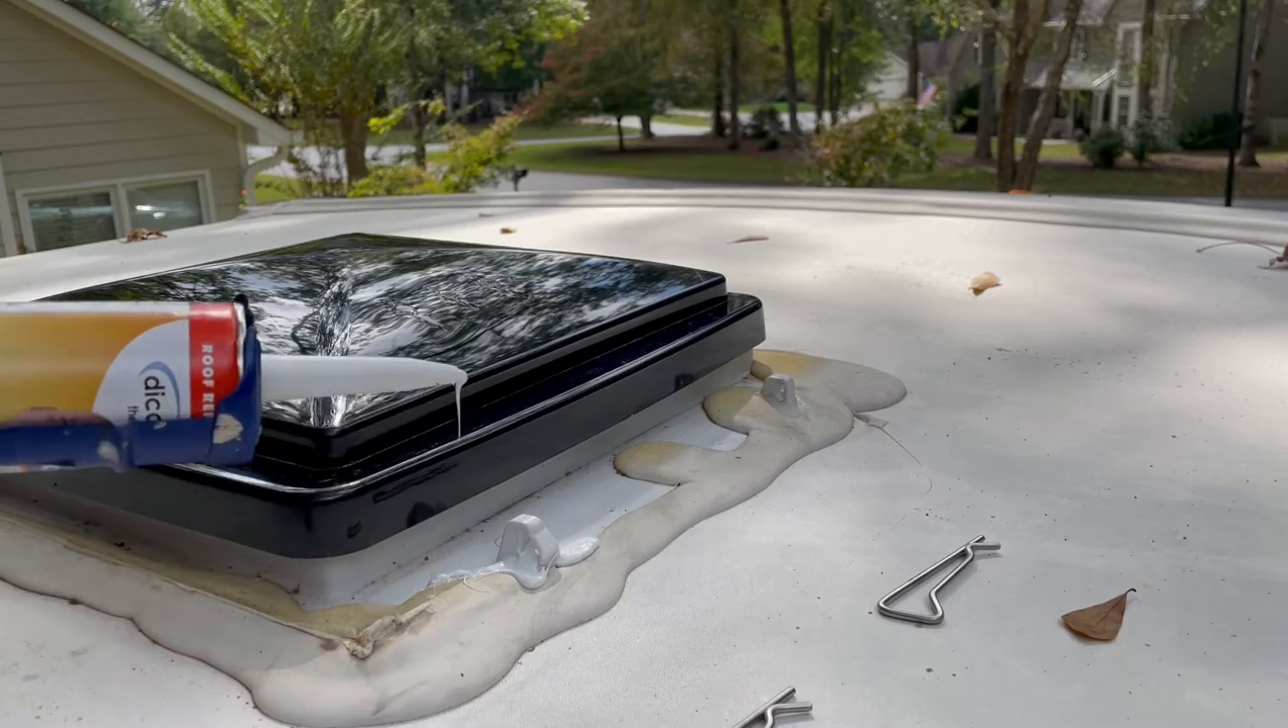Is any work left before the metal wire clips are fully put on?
Yes.